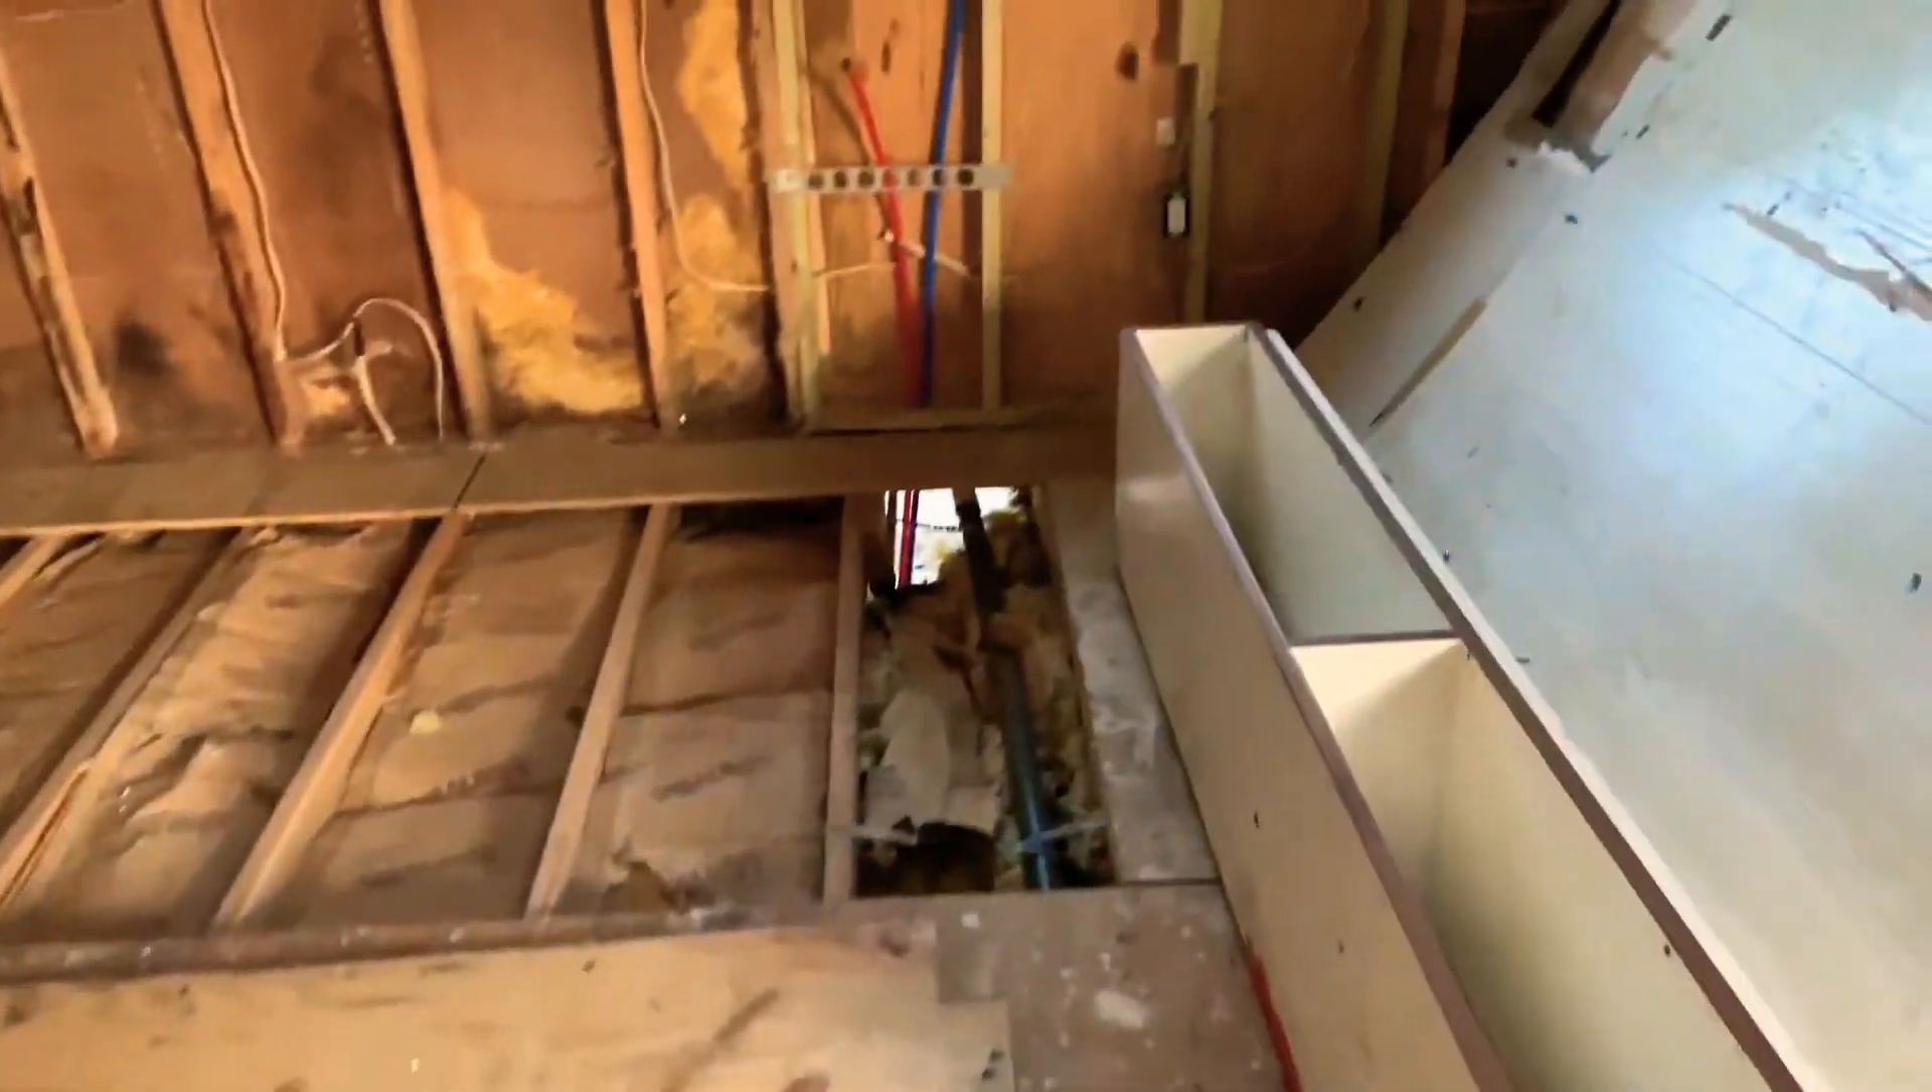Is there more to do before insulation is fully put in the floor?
Yes.